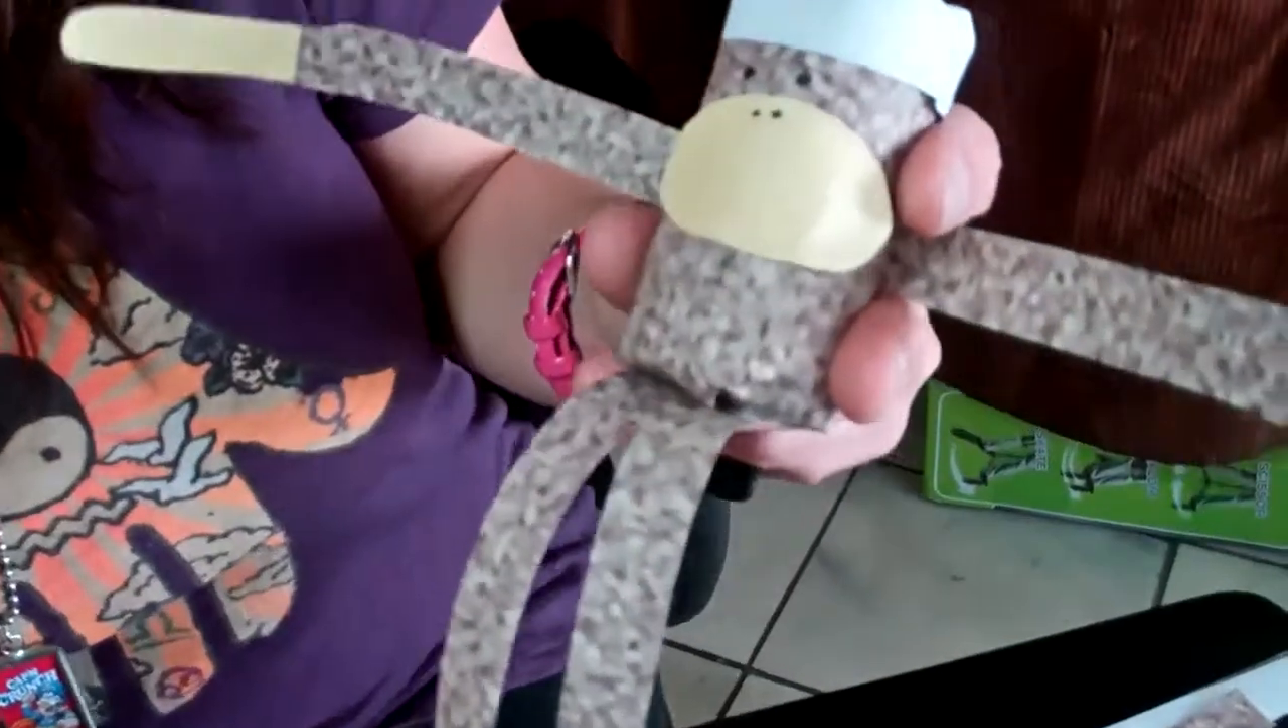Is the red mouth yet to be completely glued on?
Yes.